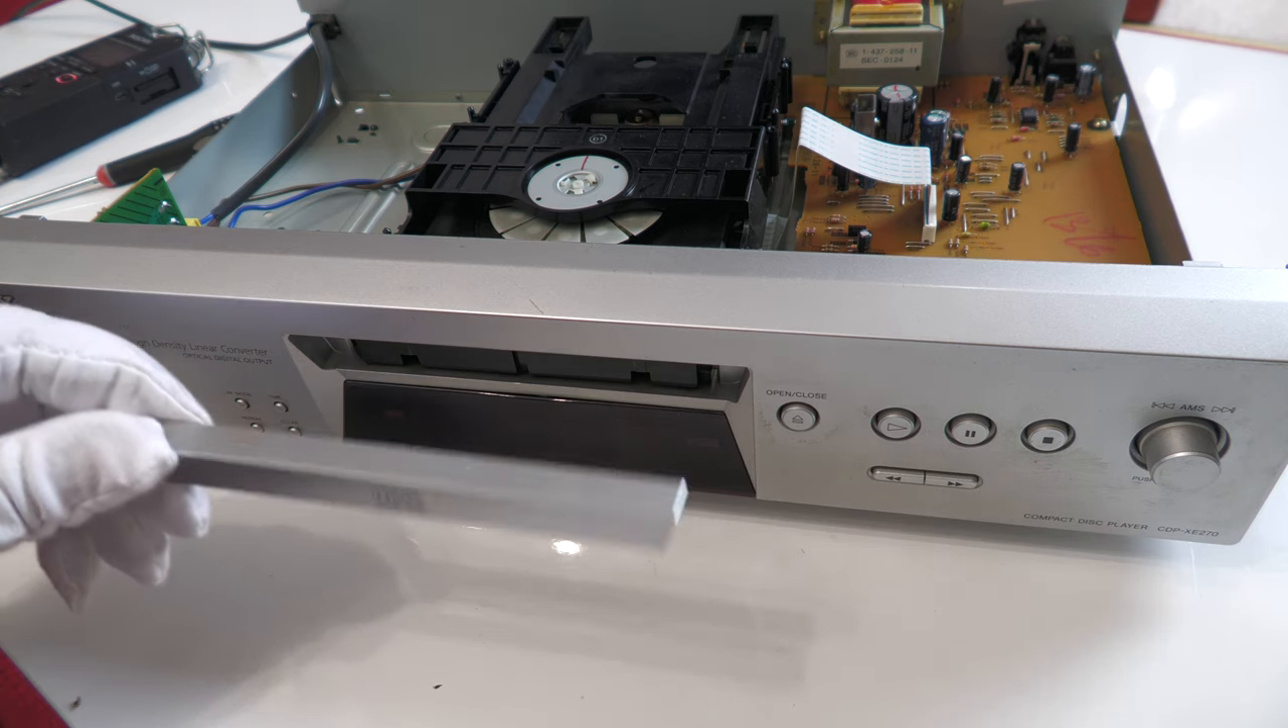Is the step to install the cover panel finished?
No.